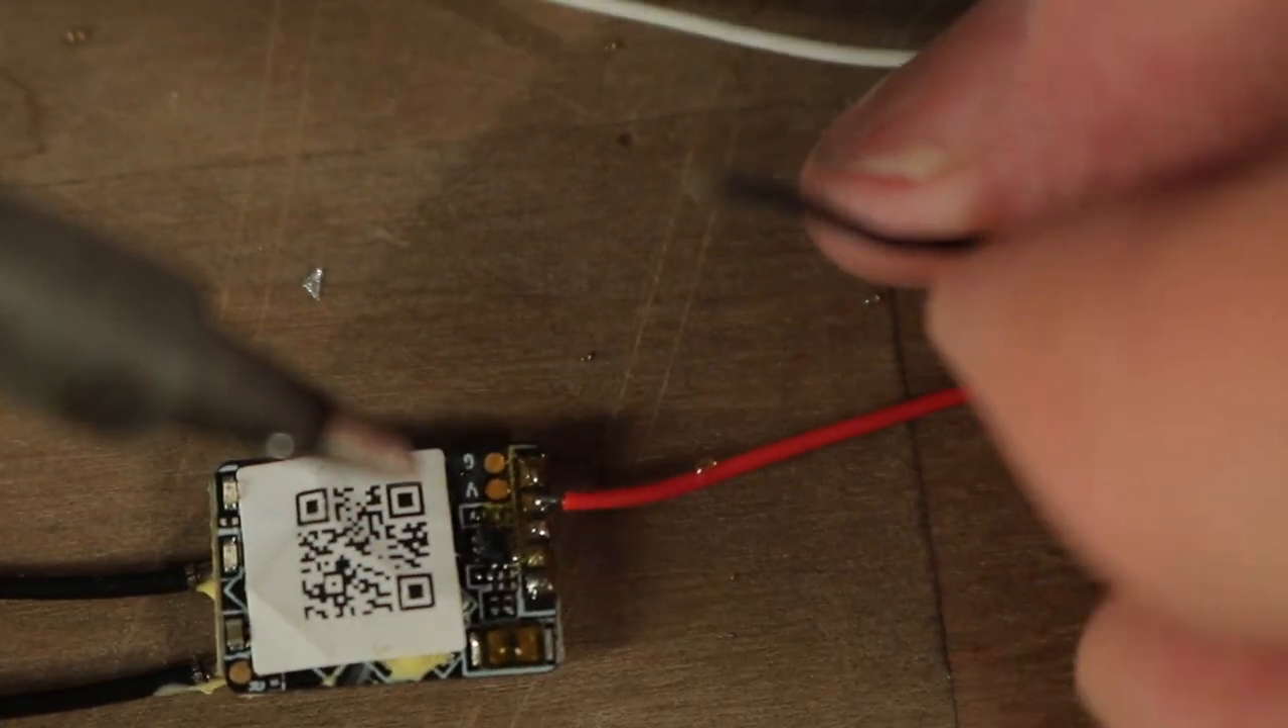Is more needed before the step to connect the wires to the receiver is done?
Yes.